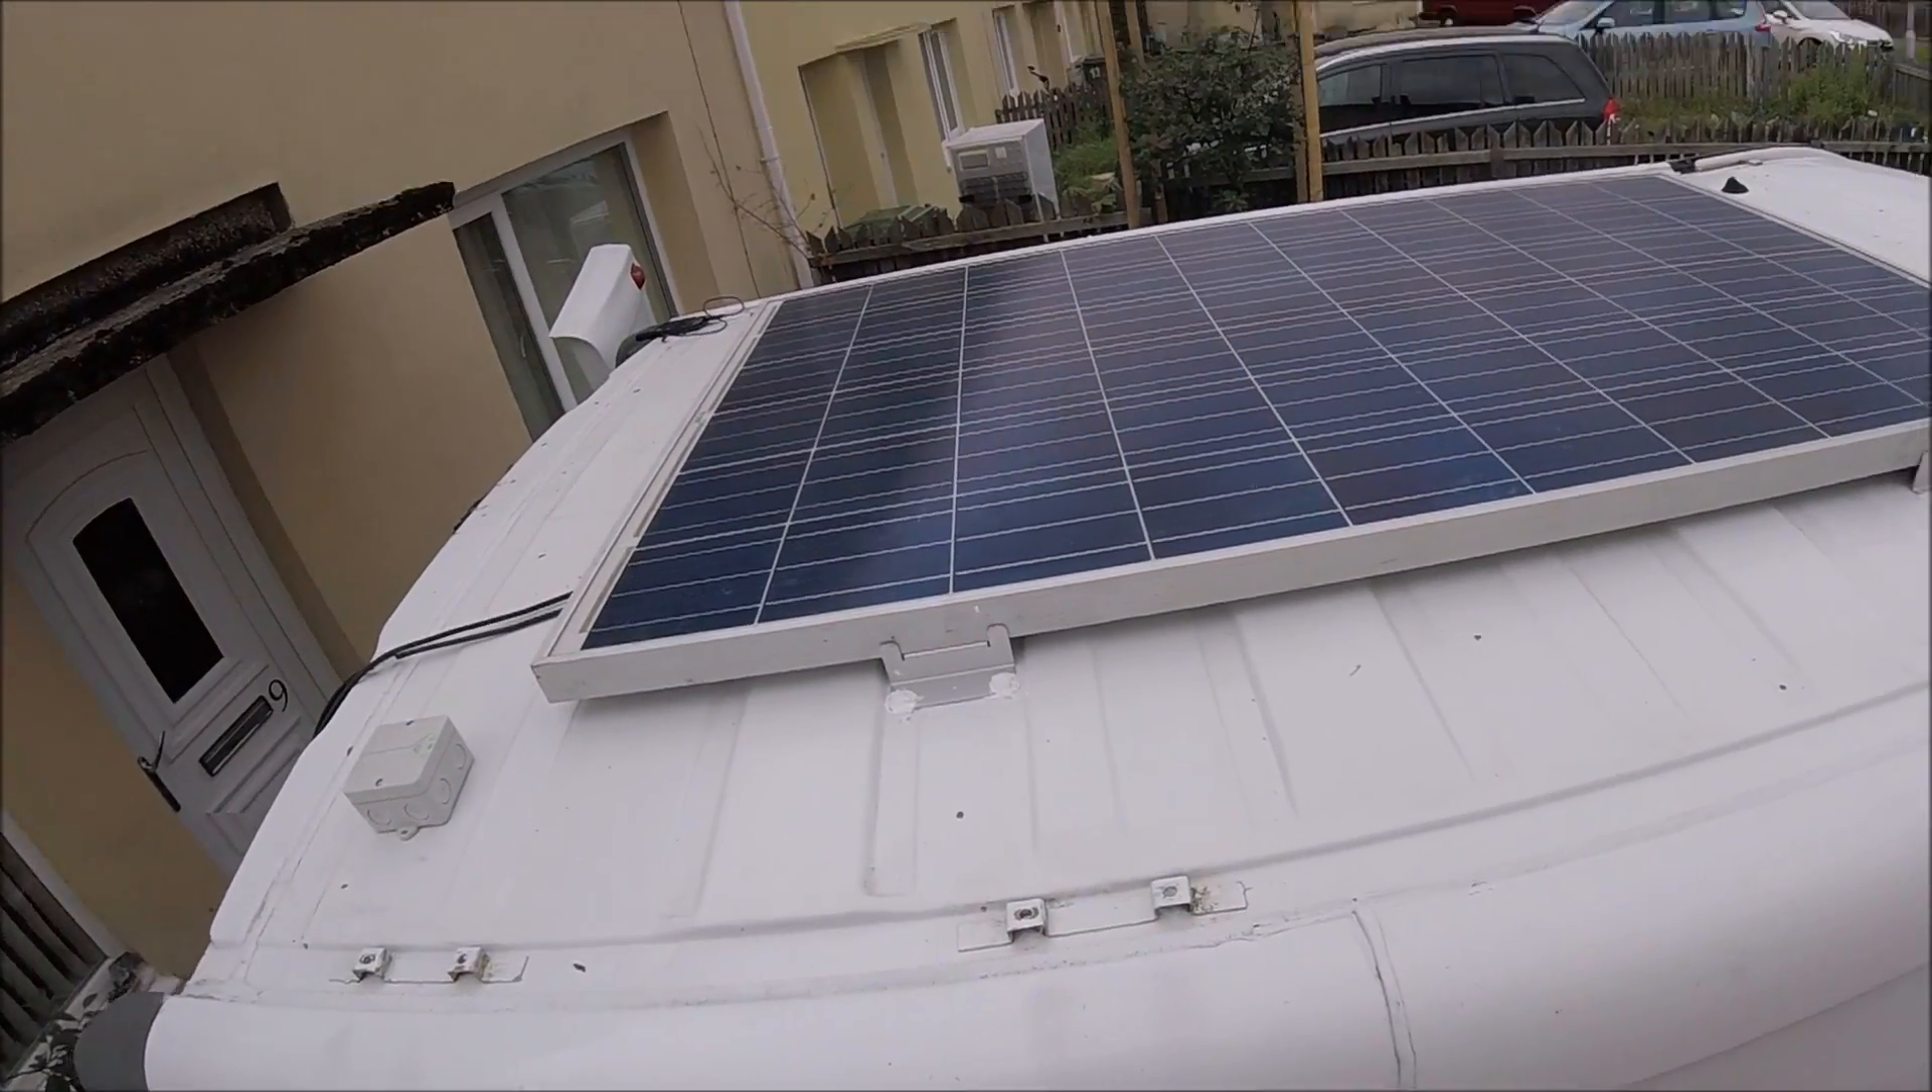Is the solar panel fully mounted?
Yes.